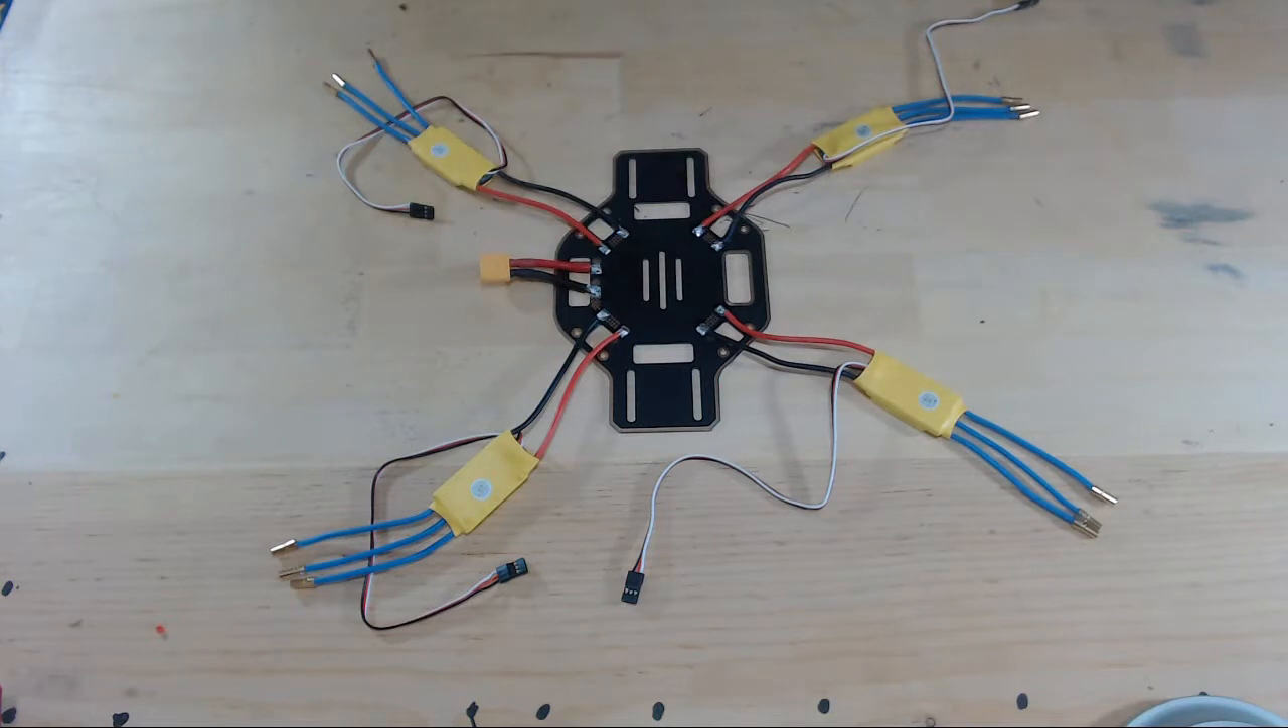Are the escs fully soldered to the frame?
Yes.